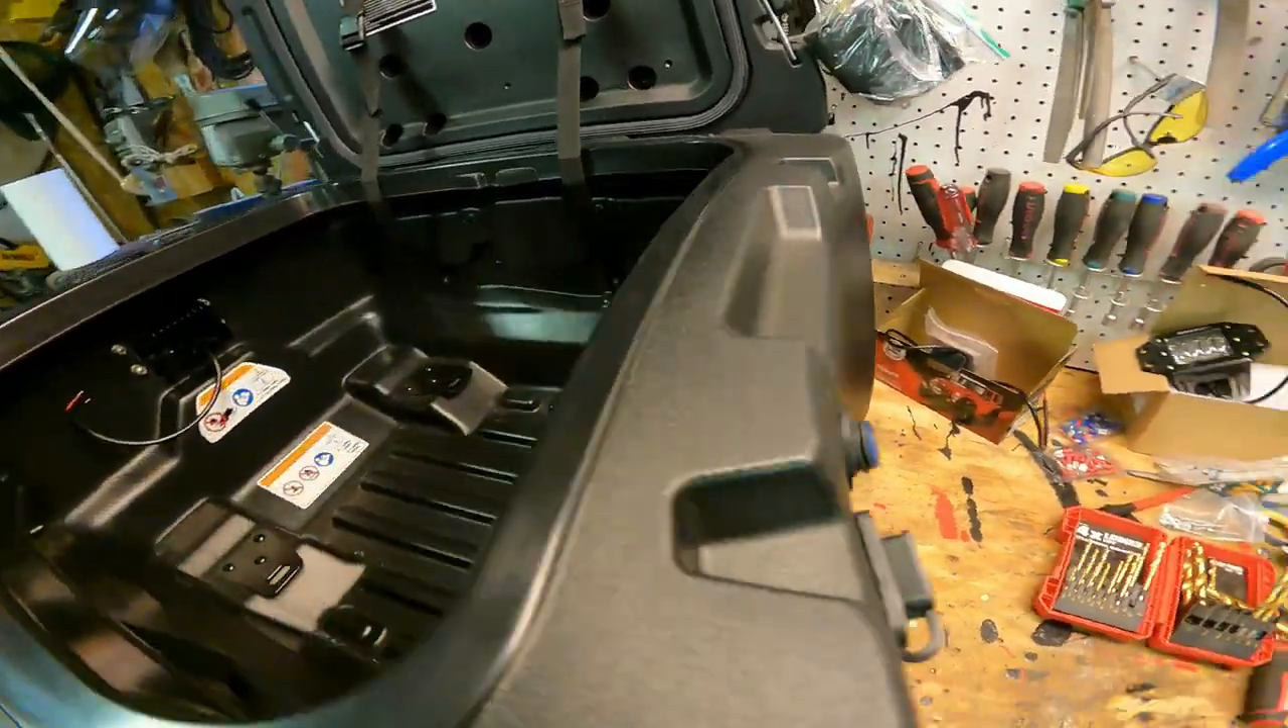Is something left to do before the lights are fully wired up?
Yes.